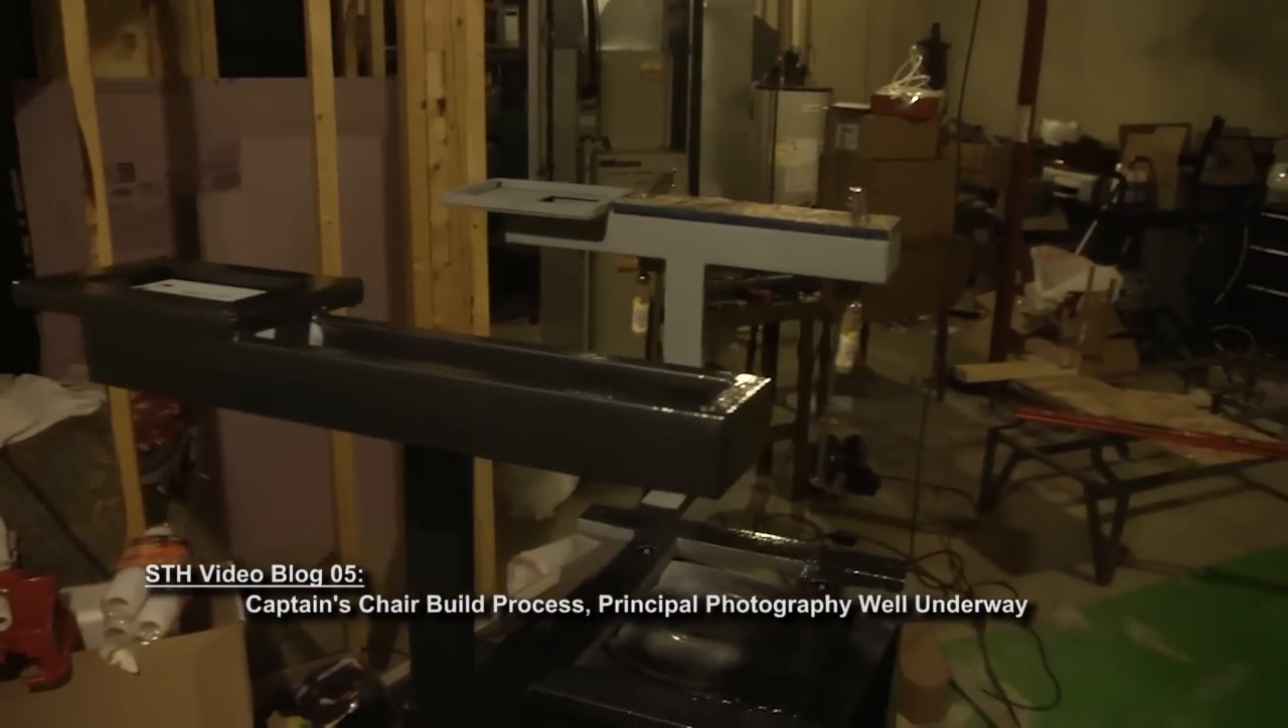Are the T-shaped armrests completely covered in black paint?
No.